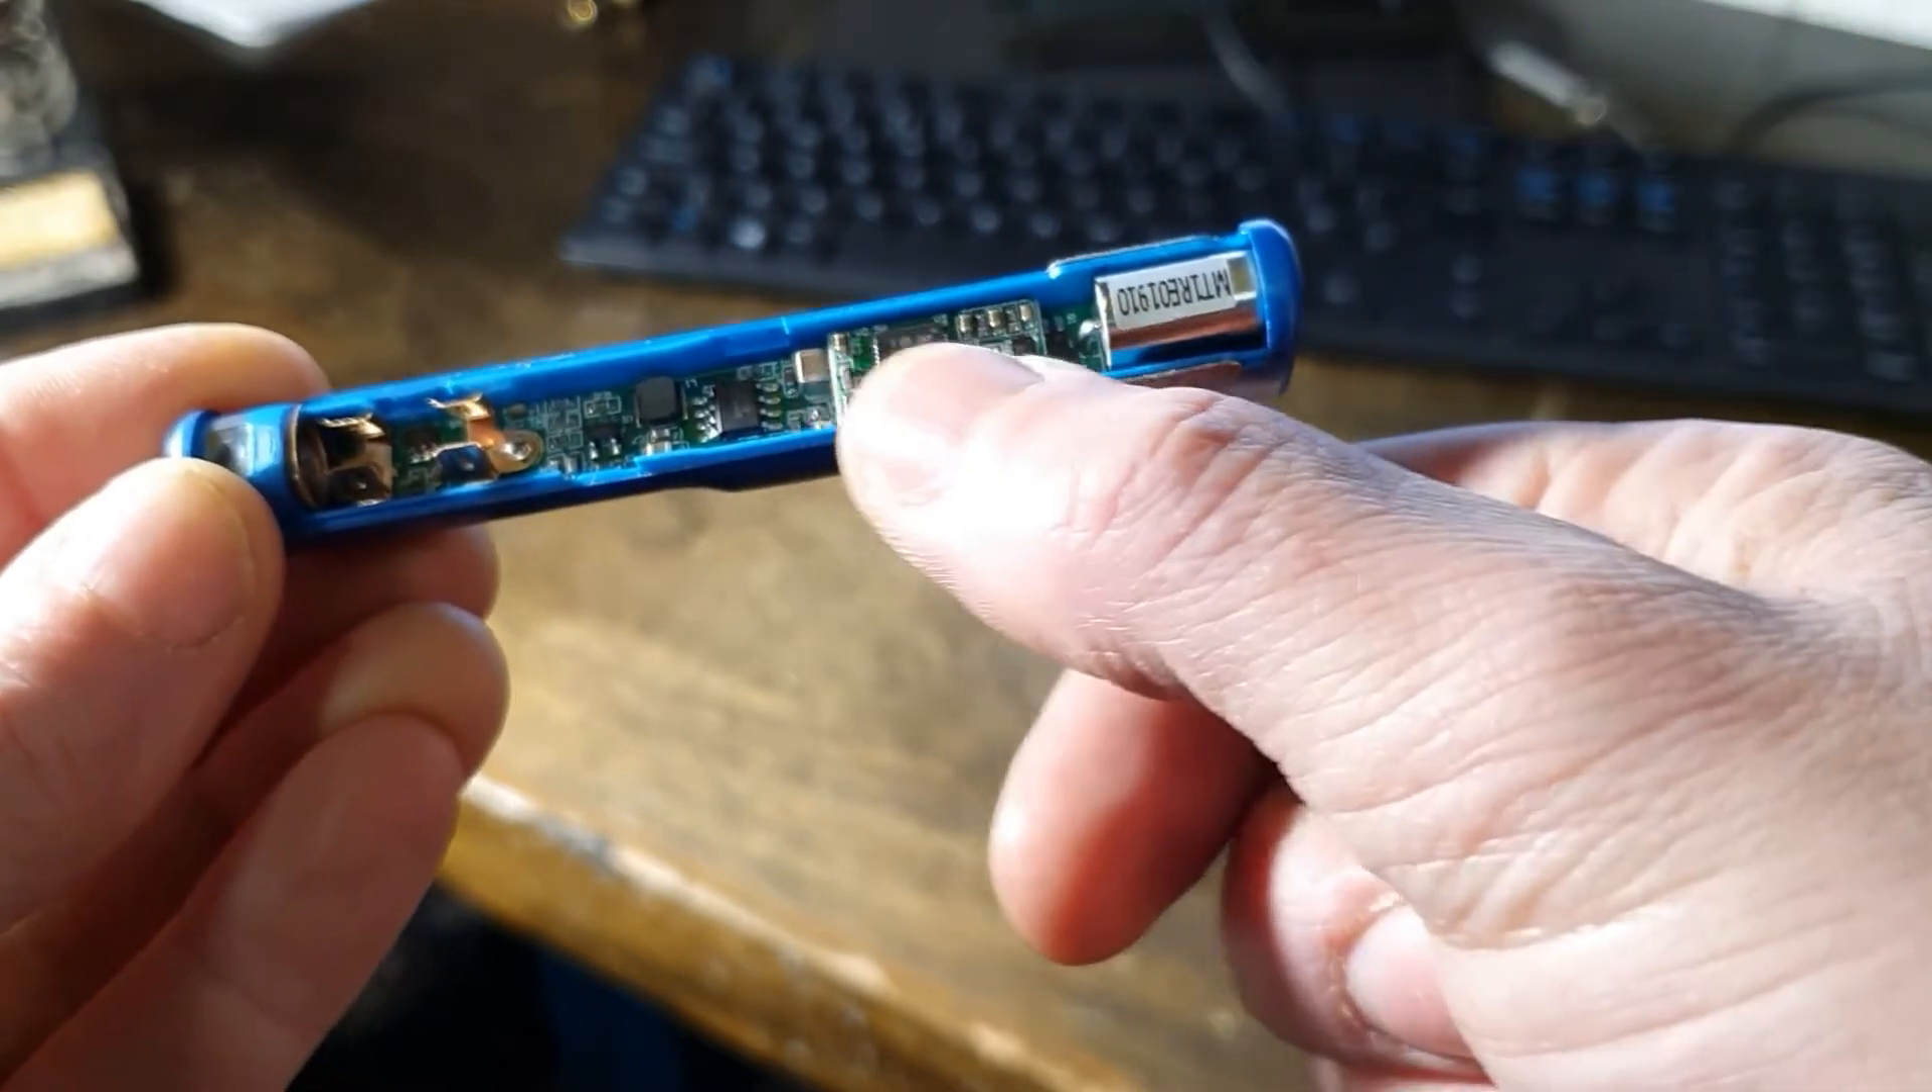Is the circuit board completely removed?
No.